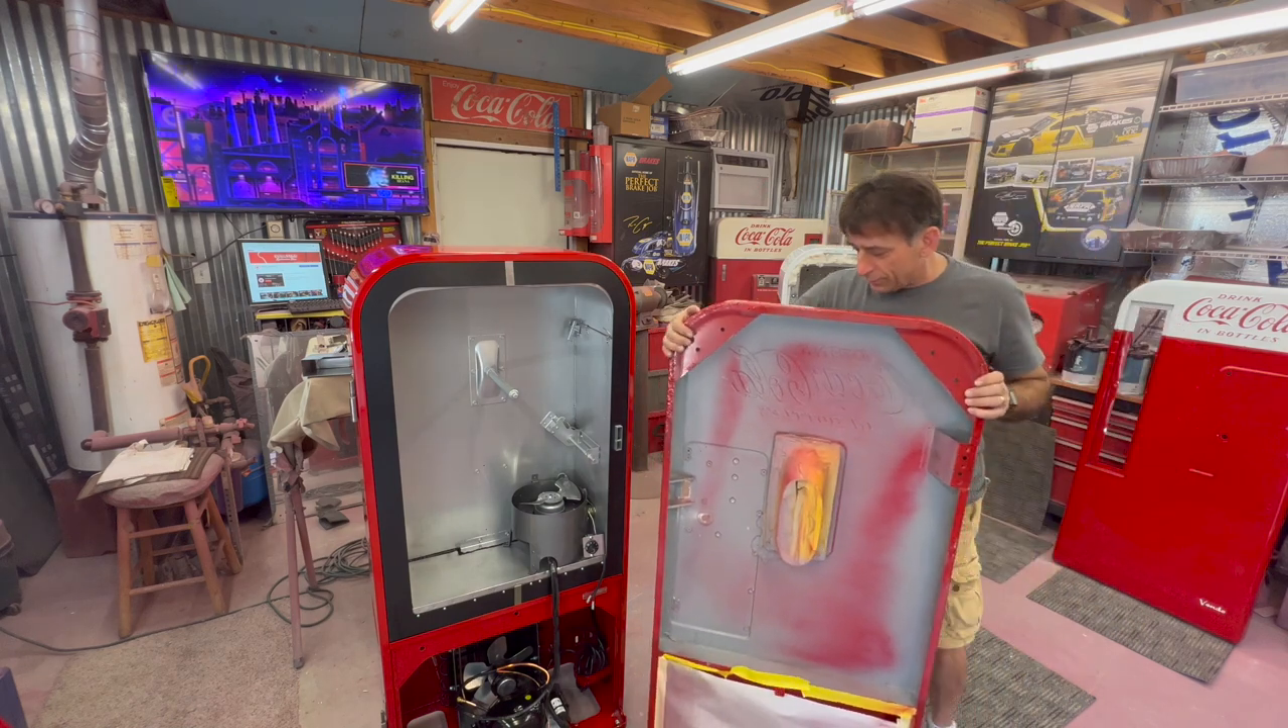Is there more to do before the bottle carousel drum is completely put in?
Yes.